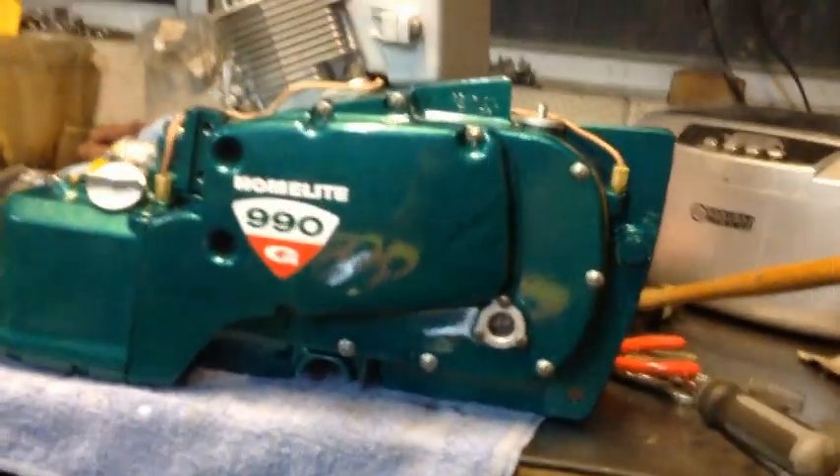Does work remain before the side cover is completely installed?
No.